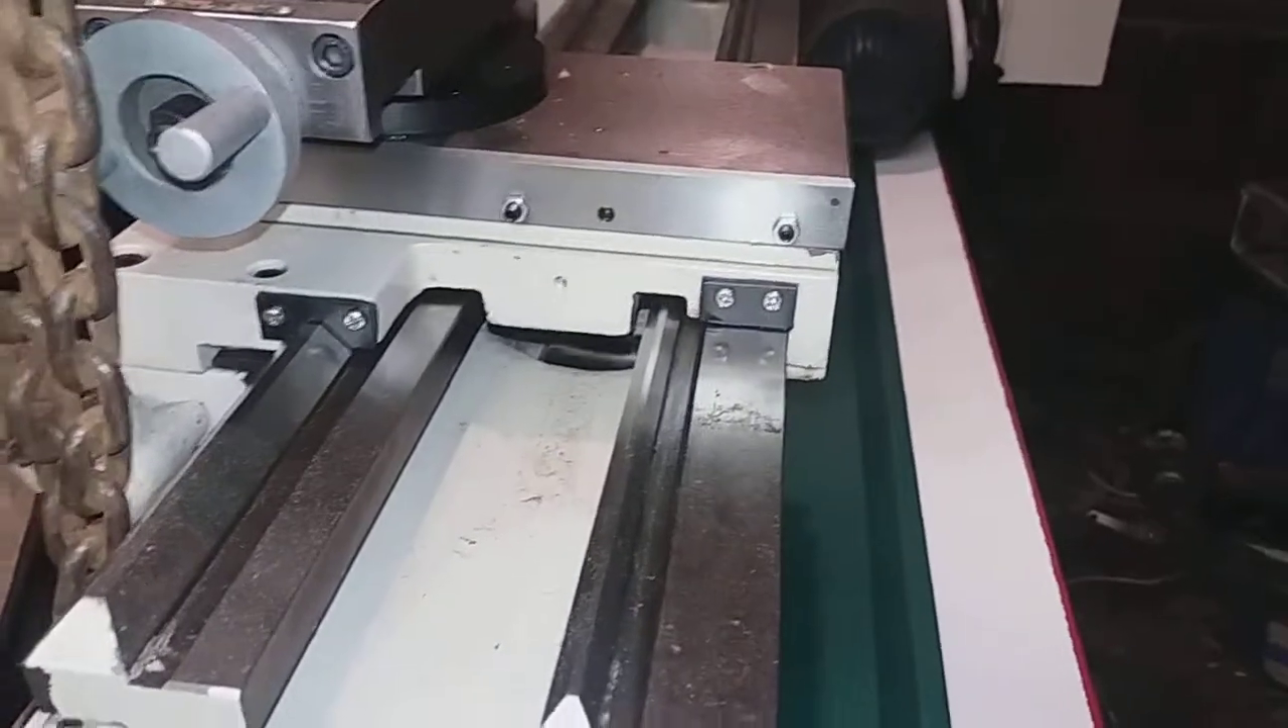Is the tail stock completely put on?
No.